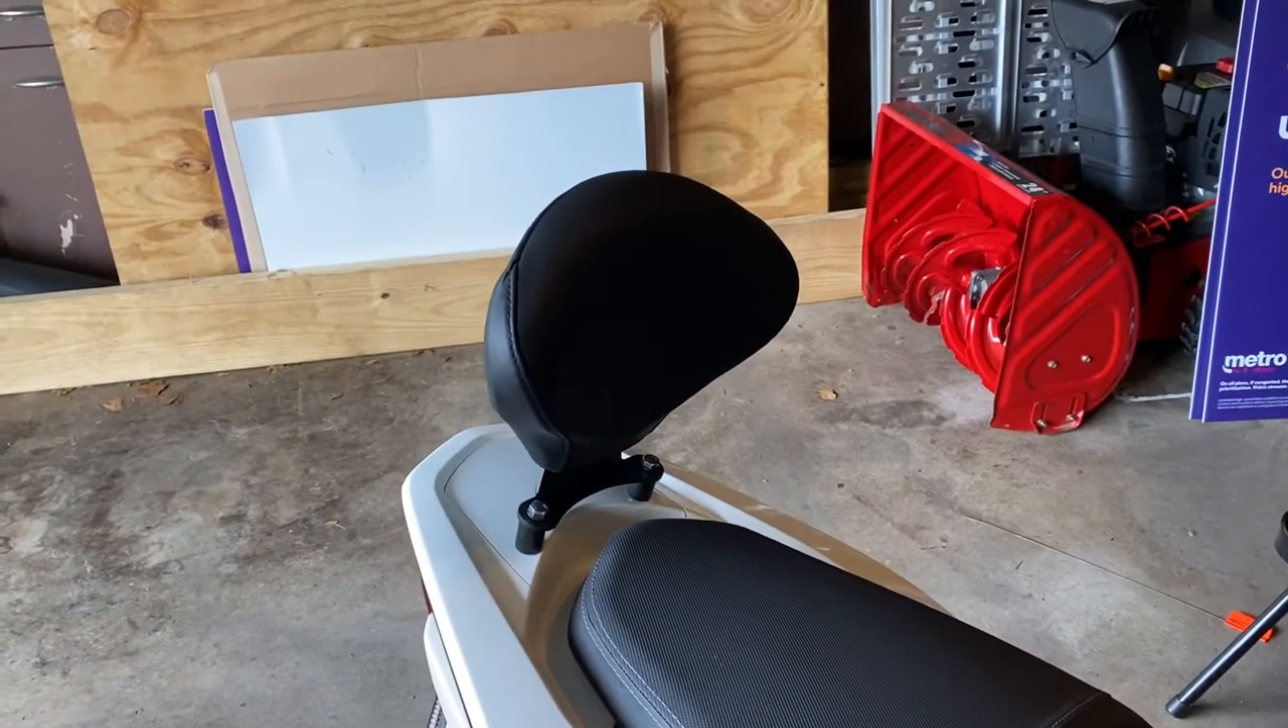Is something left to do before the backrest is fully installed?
No.